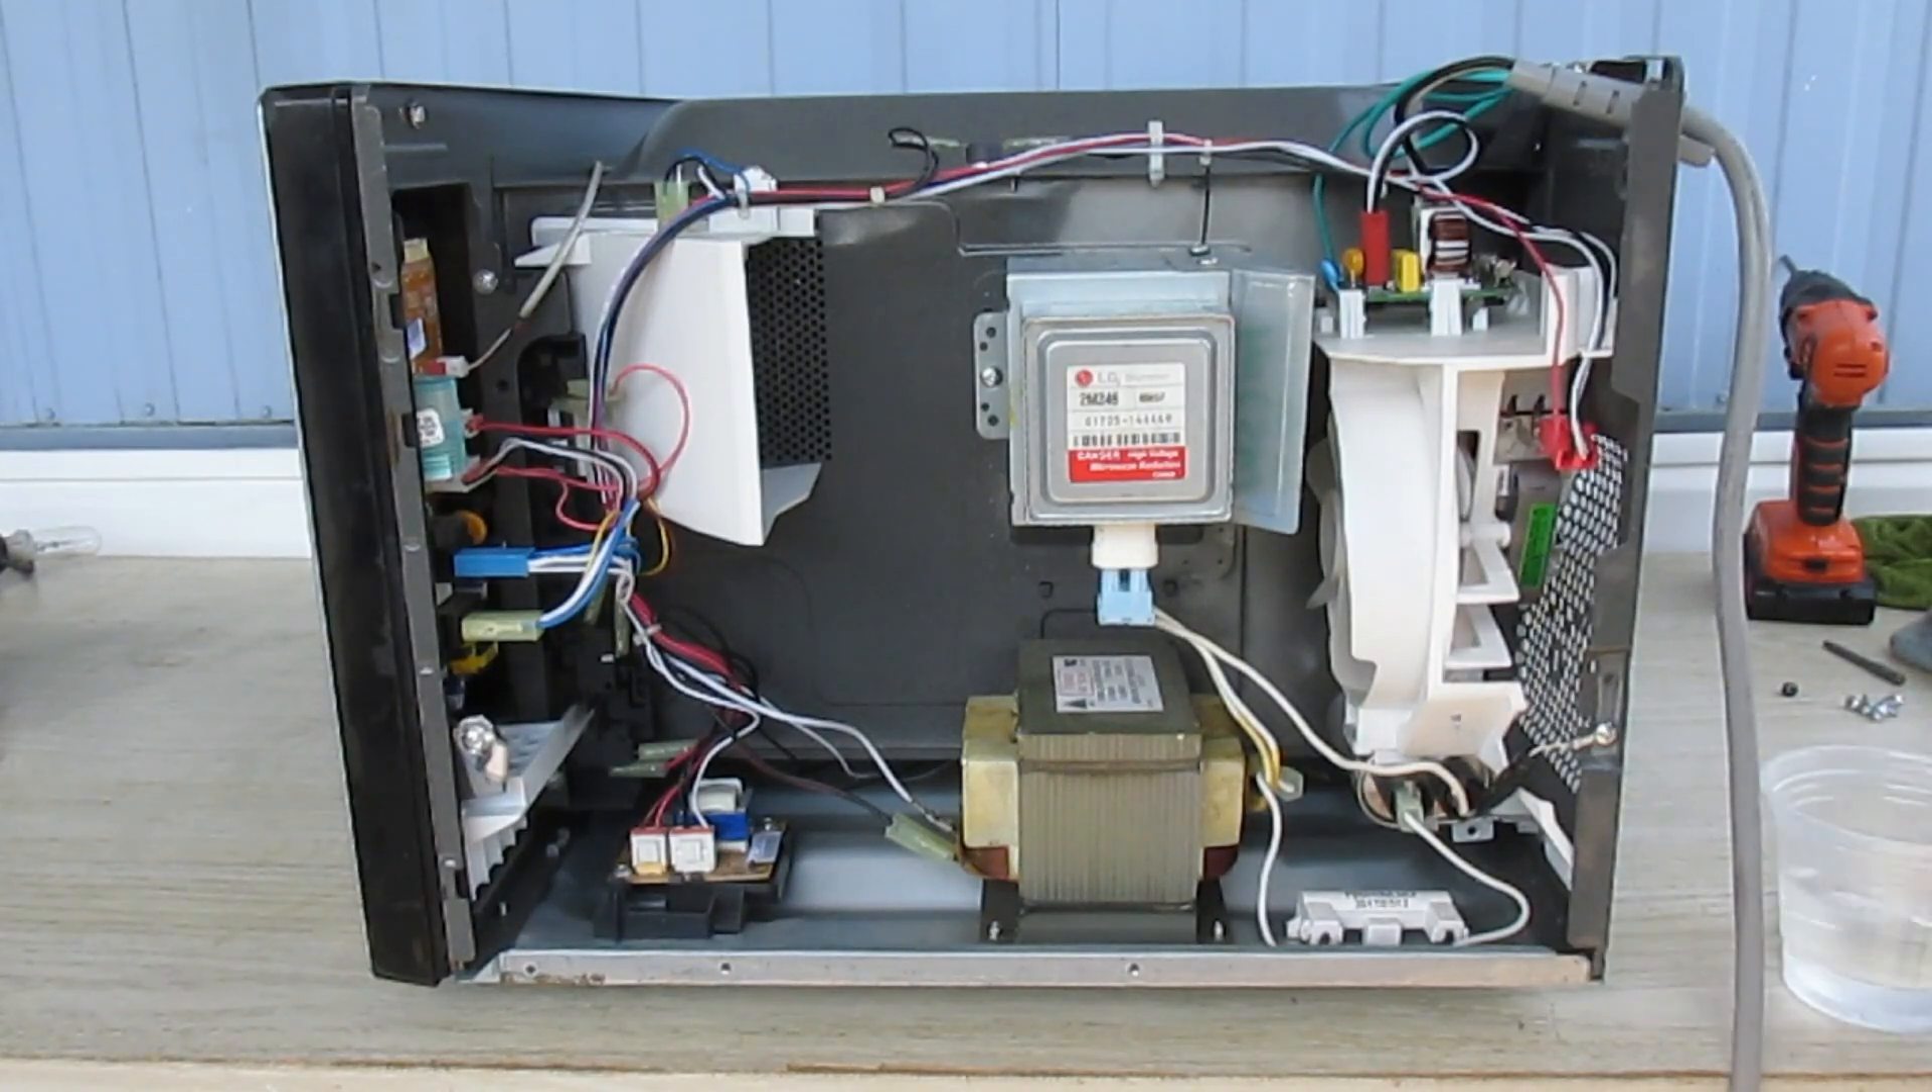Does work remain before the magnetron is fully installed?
No.